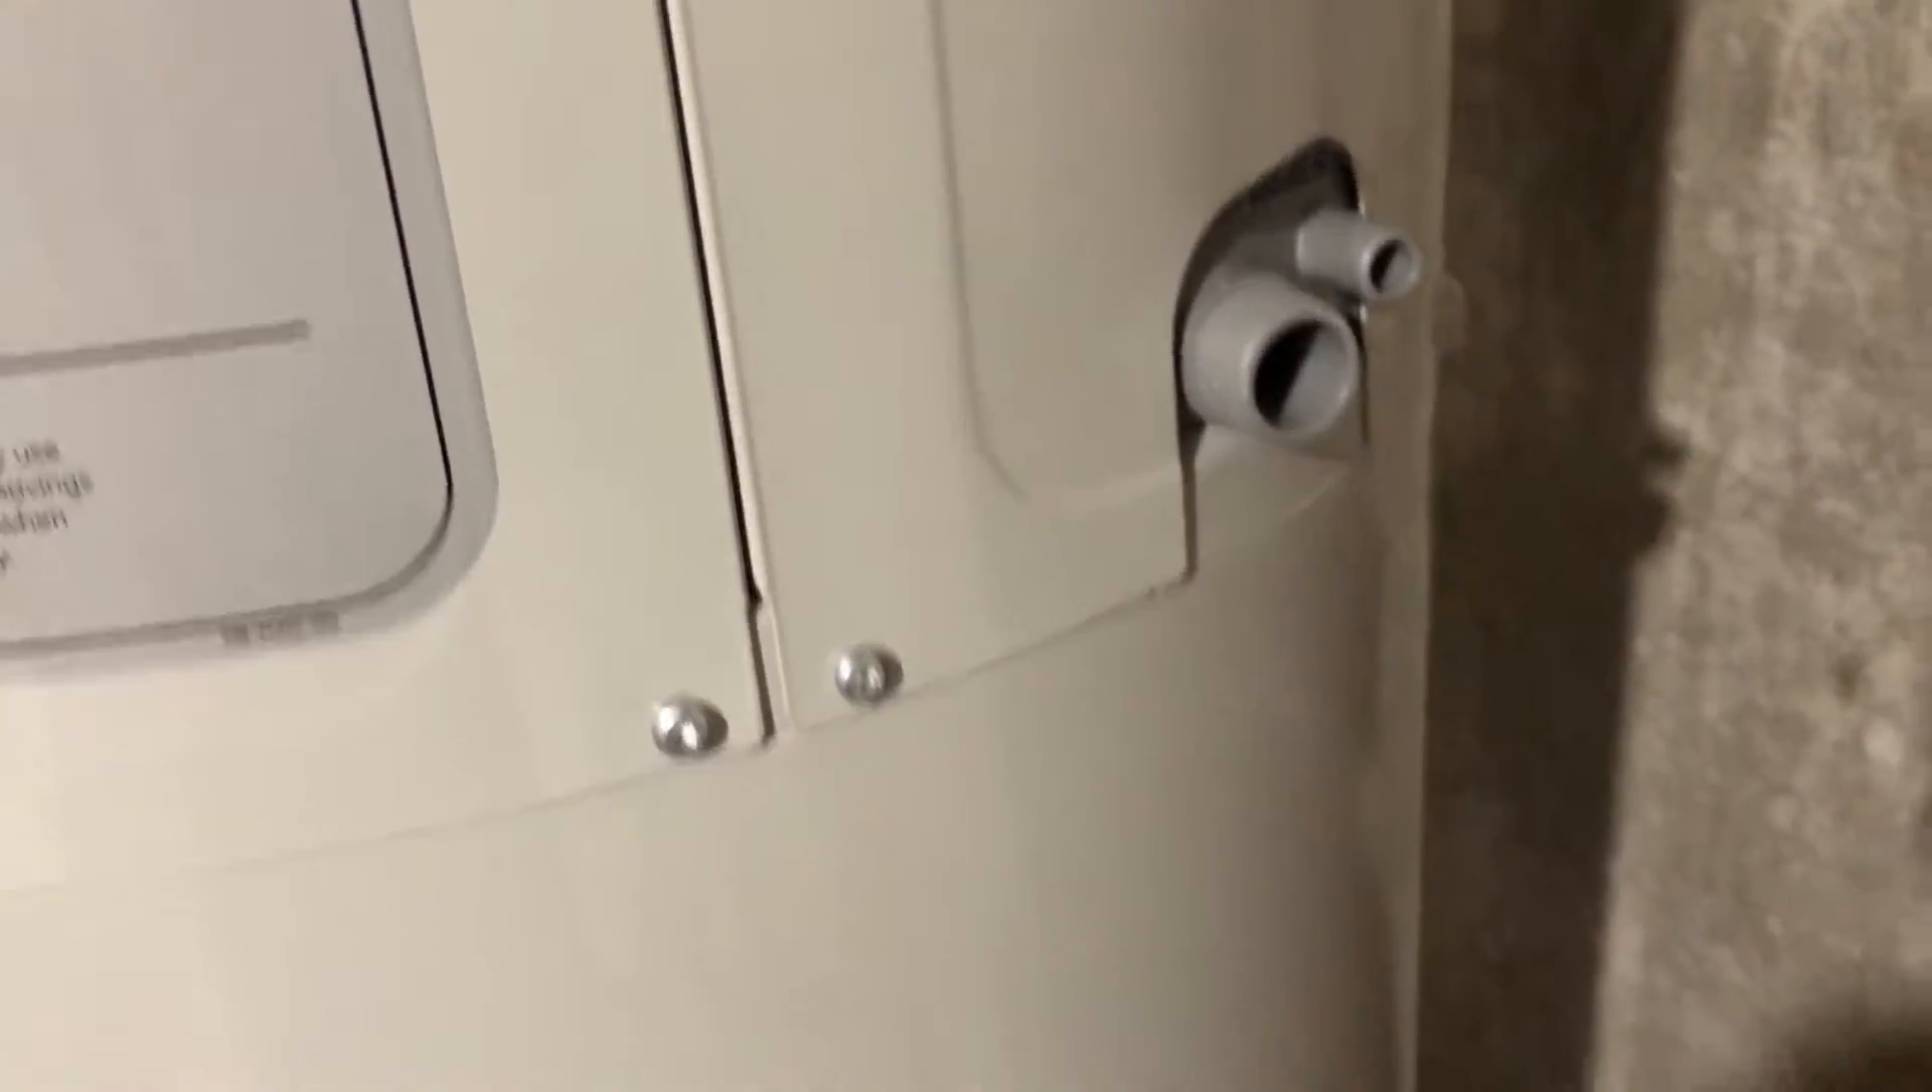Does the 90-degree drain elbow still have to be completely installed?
Yes.